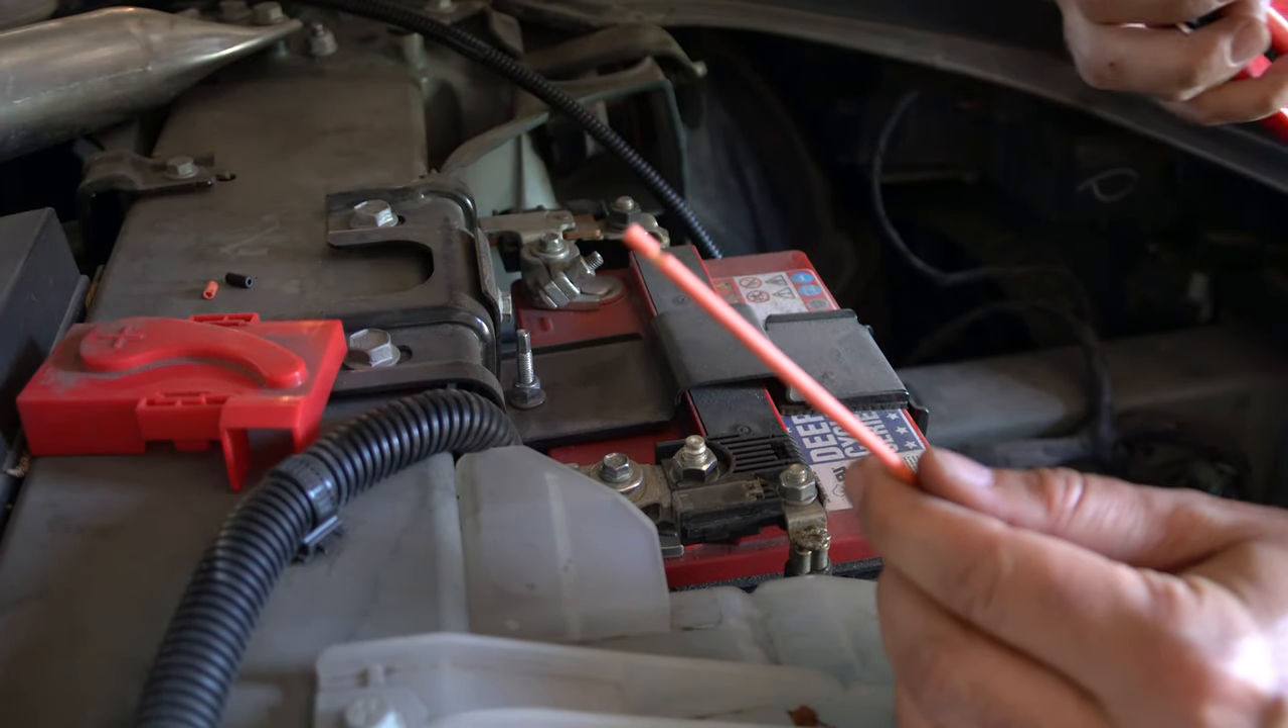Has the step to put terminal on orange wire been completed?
No.